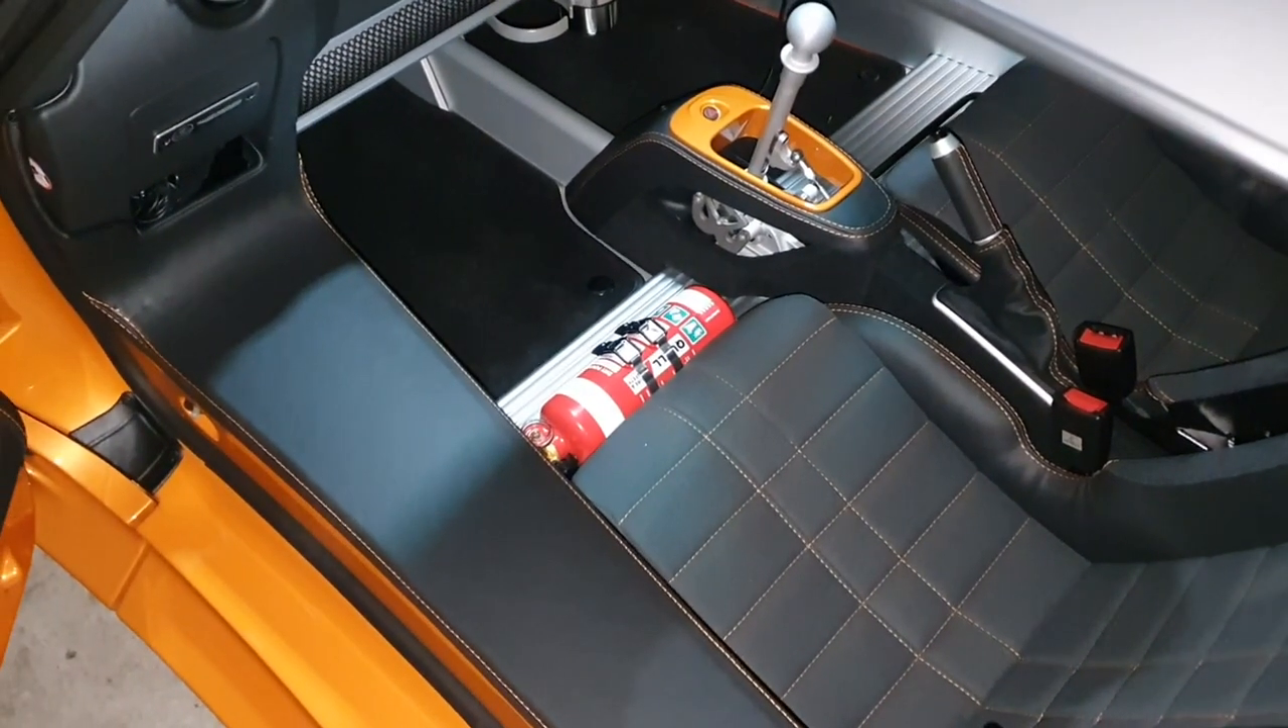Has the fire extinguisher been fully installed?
Yes.